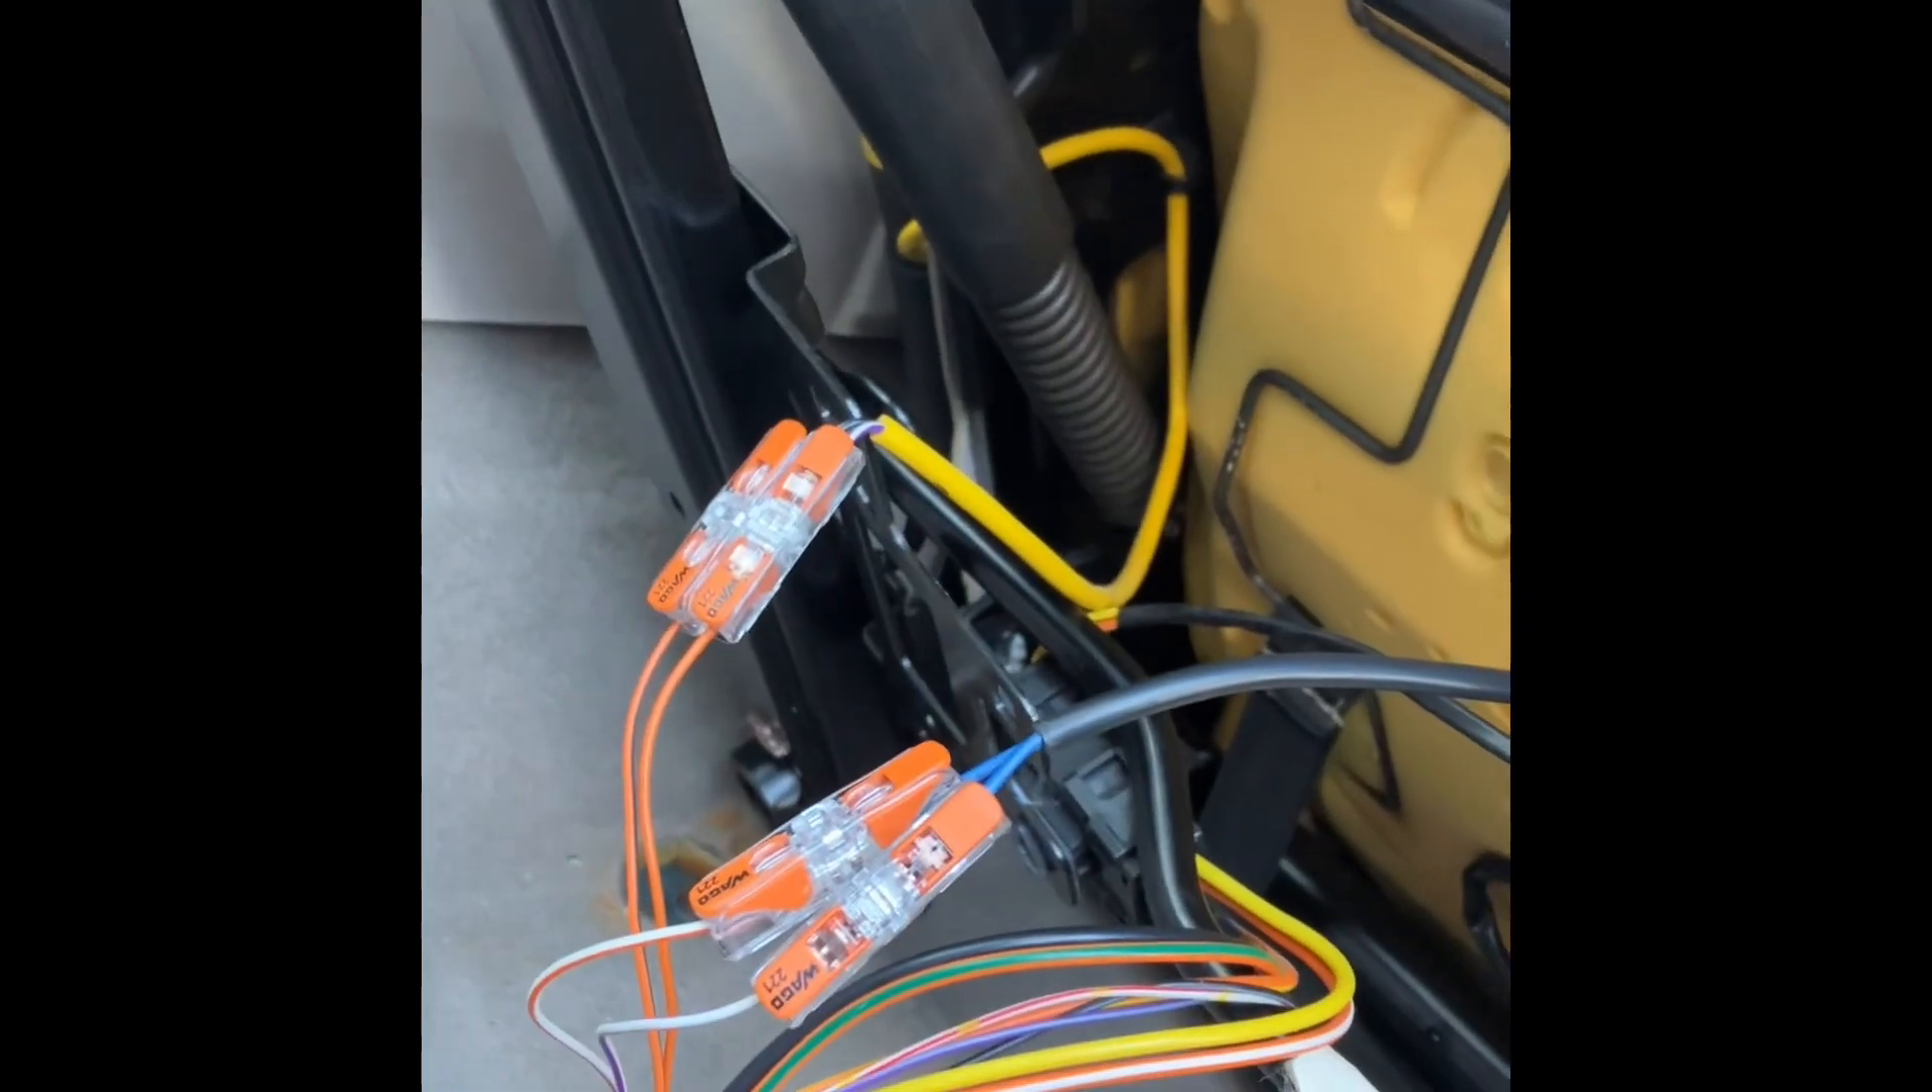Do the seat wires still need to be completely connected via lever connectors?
No.